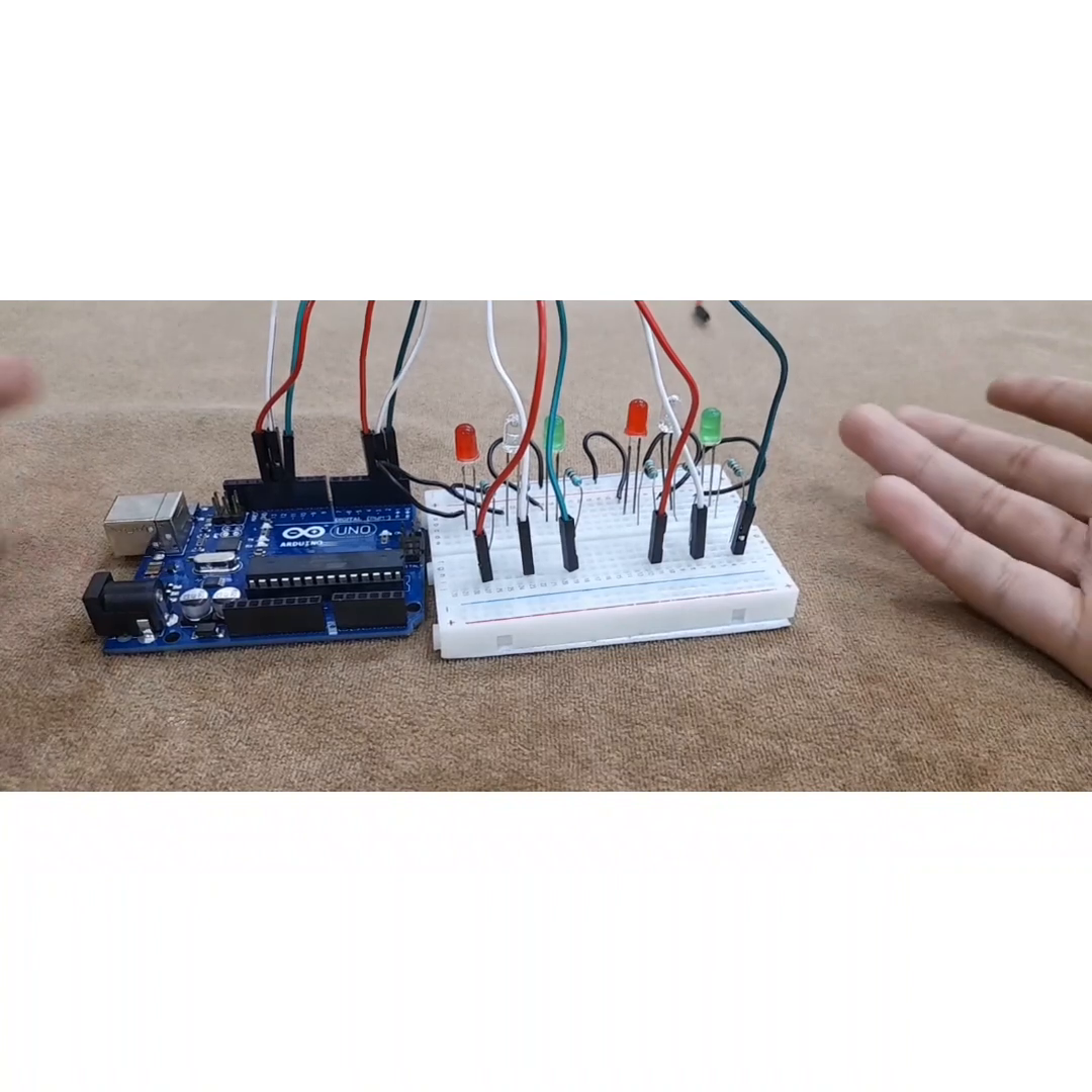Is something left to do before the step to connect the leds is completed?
No.